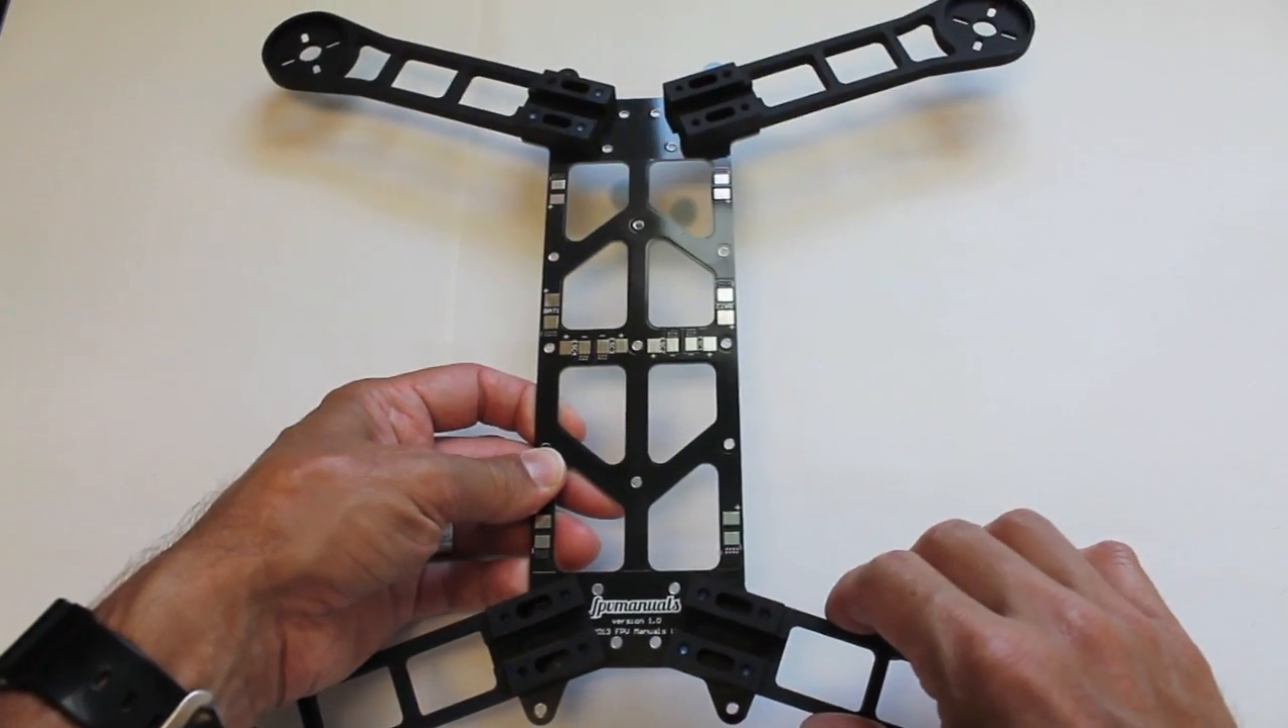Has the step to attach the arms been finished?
Yes.